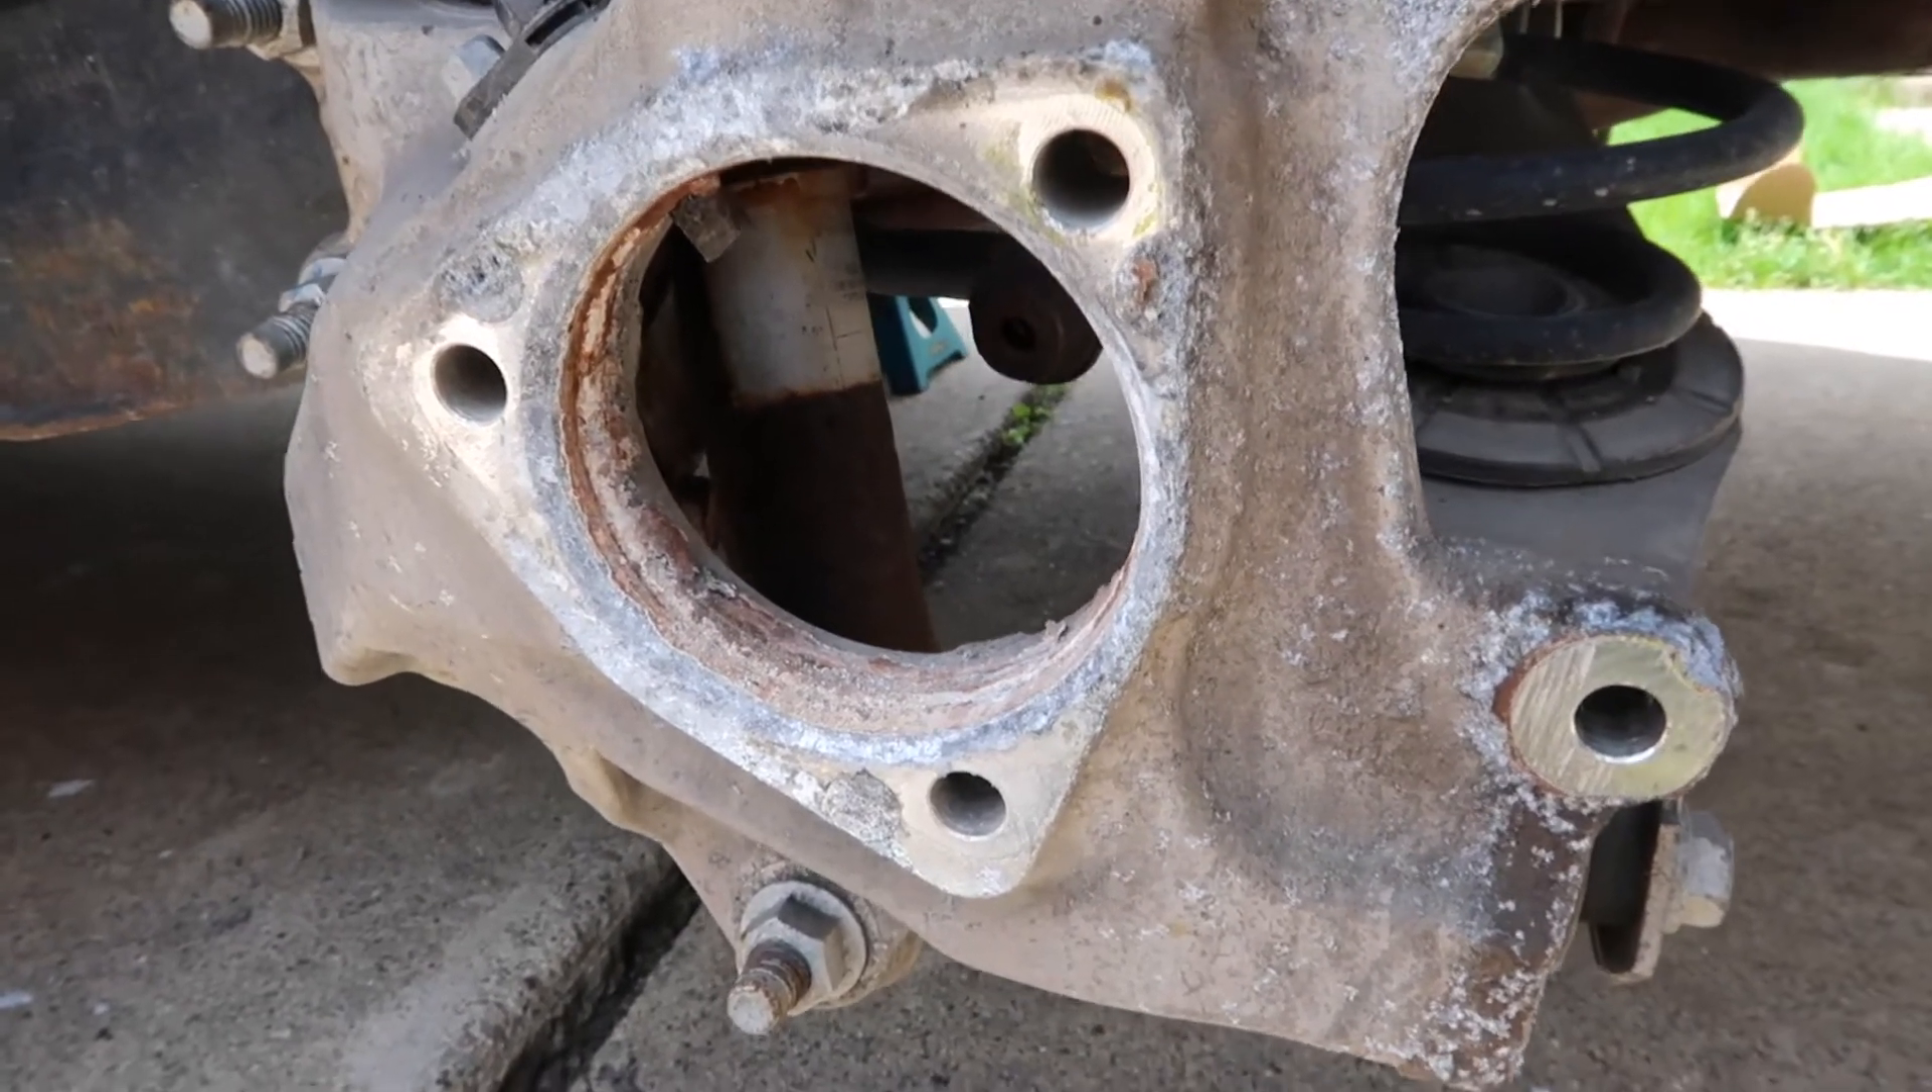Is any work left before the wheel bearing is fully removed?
No.